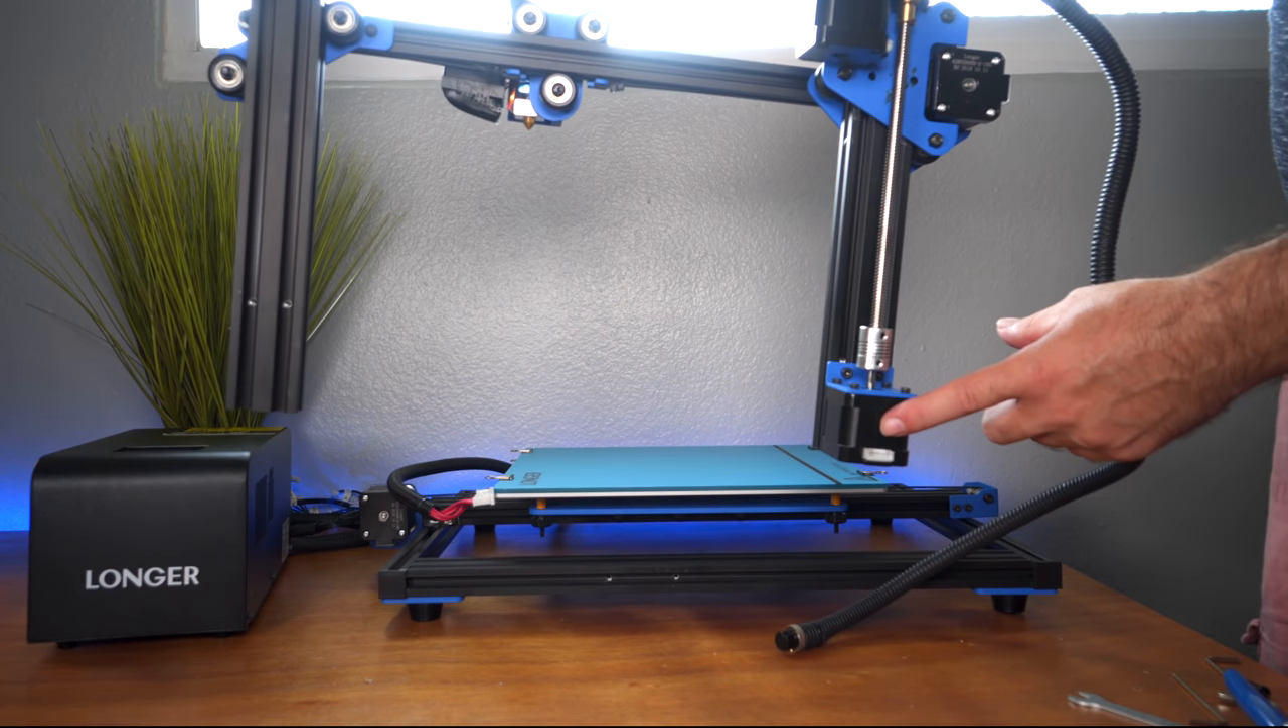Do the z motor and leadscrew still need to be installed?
No.